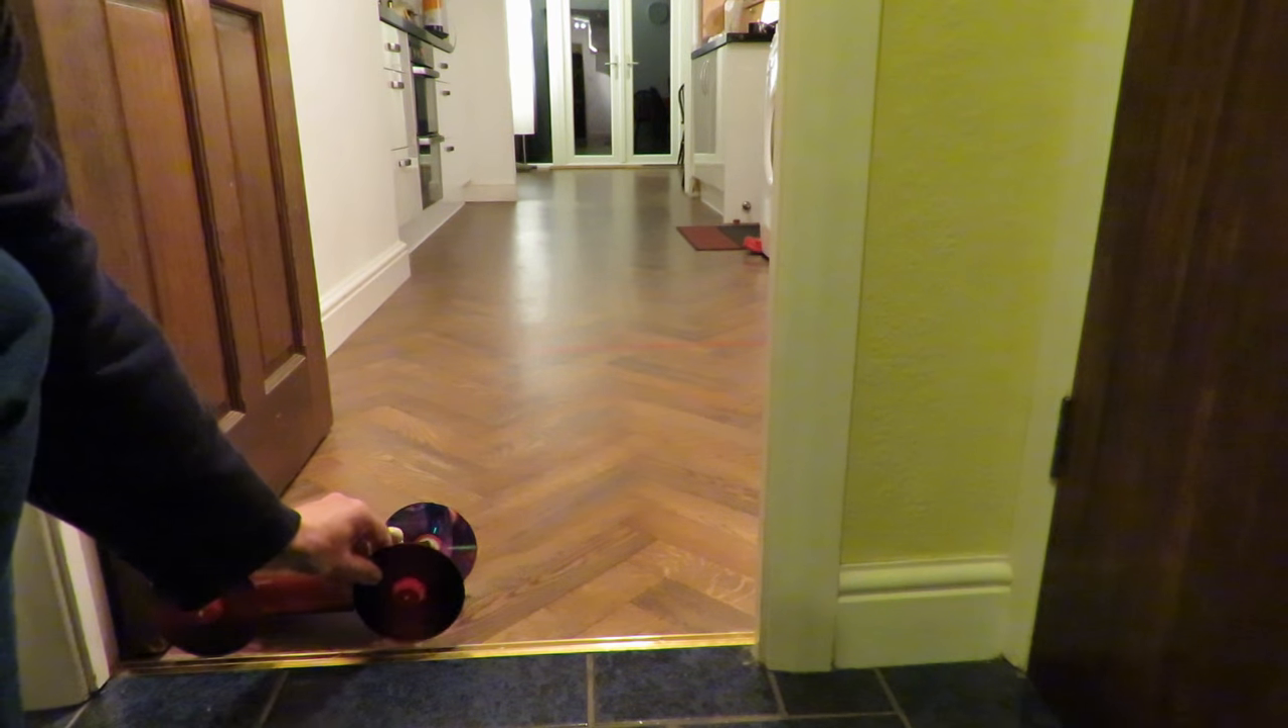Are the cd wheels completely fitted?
Yes.